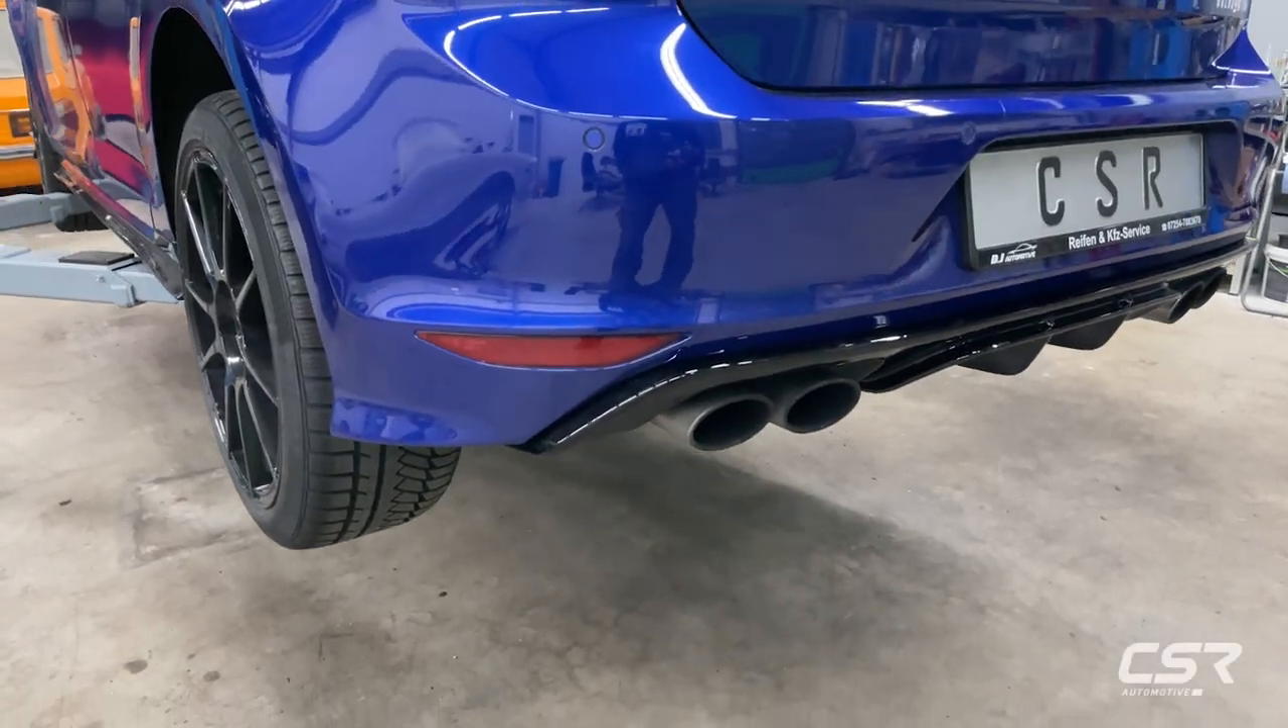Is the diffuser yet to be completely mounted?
No.